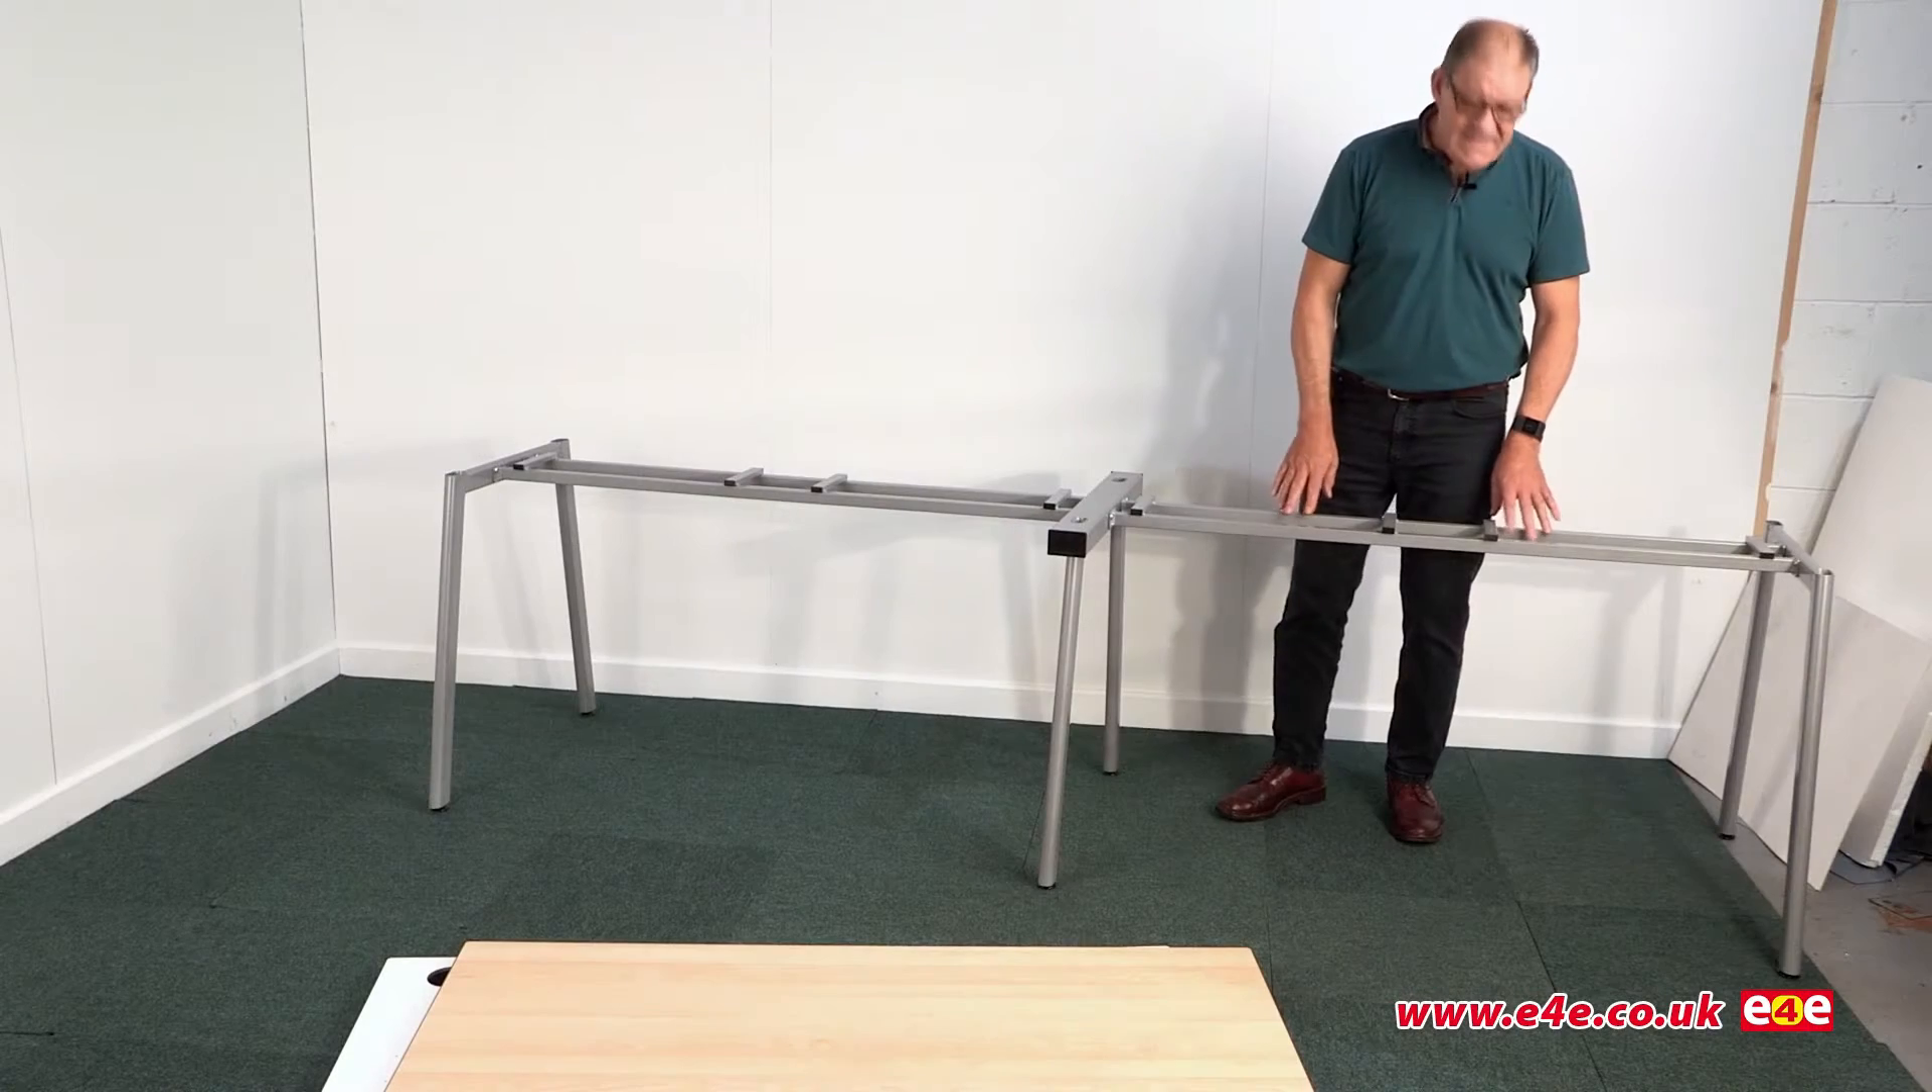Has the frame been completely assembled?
Yes.